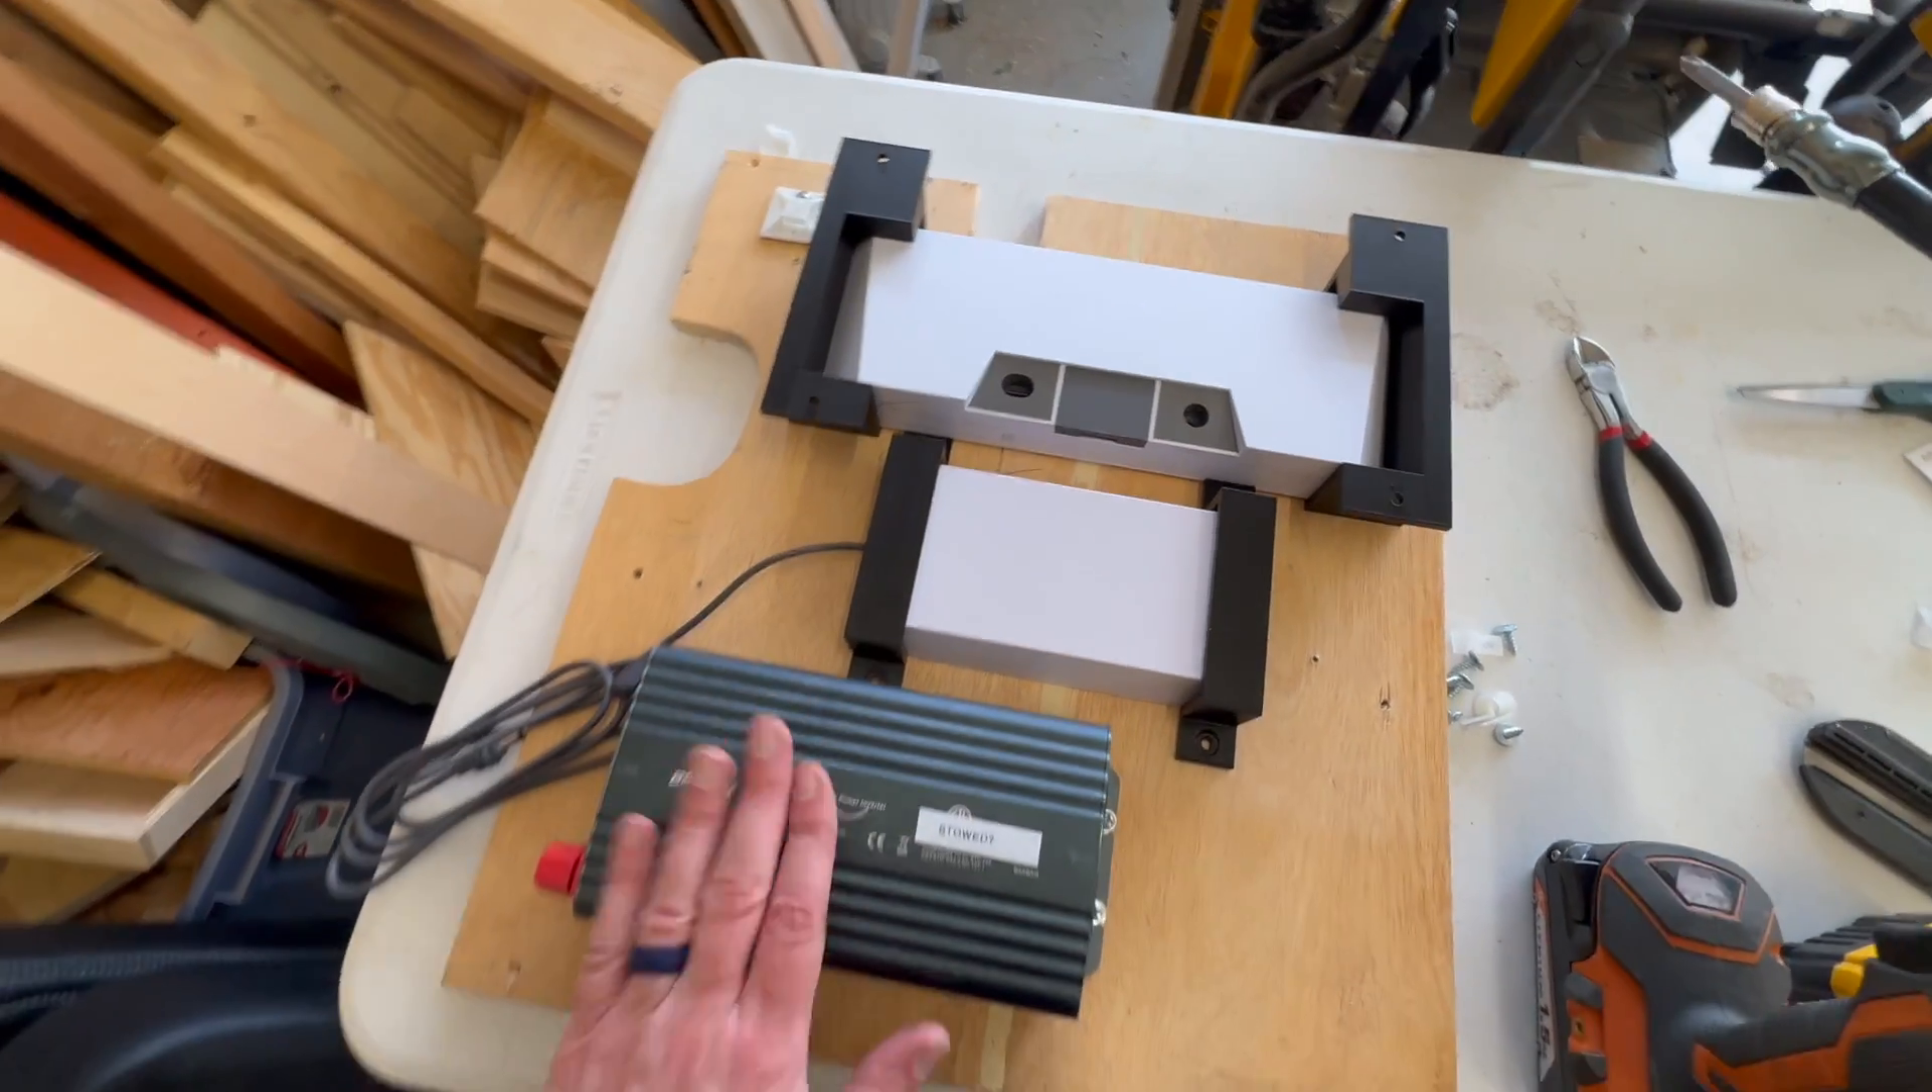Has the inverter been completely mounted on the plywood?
No.